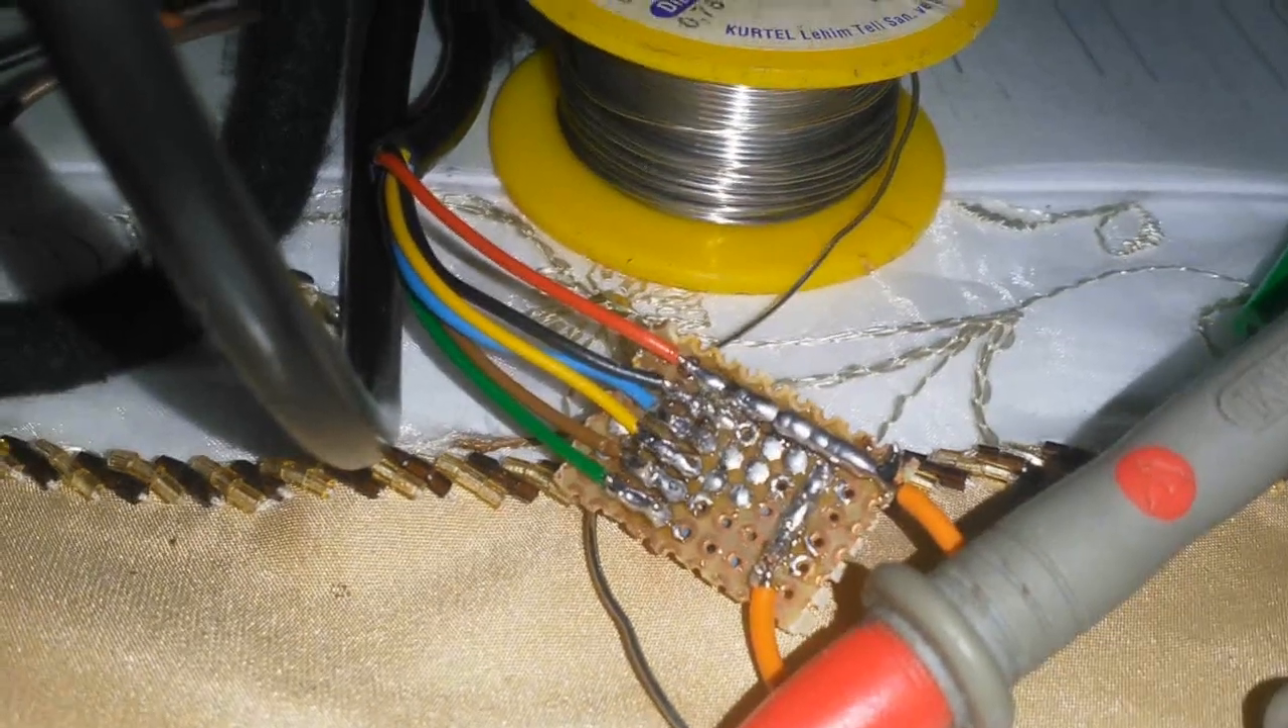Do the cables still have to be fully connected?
No.